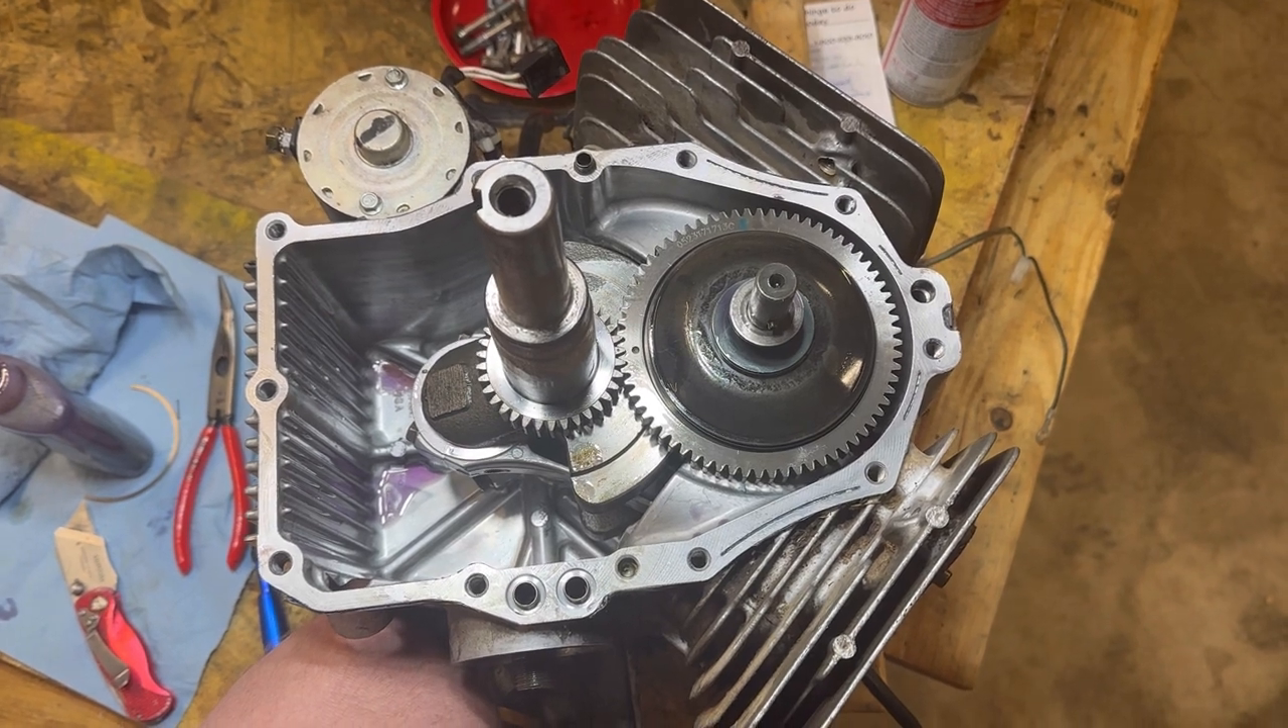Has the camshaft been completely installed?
Yes.